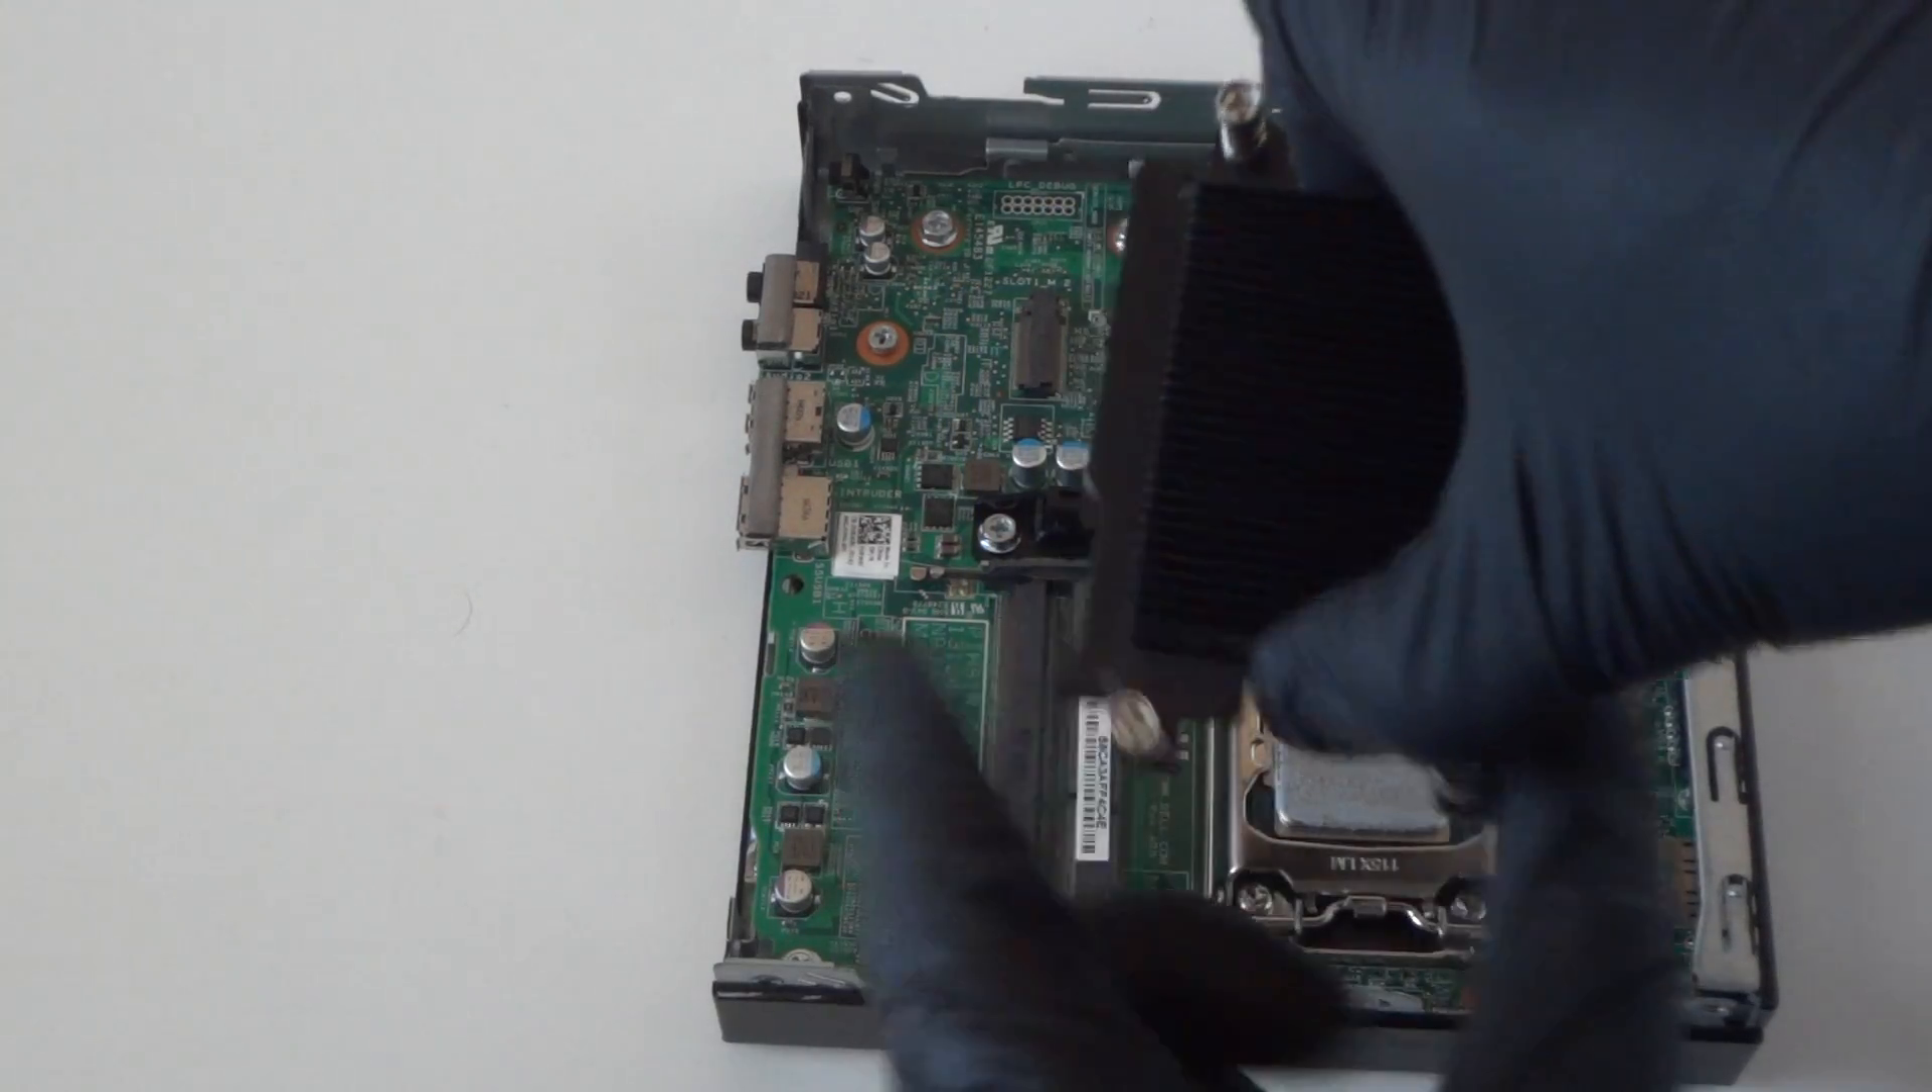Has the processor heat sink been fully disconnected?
Yes.